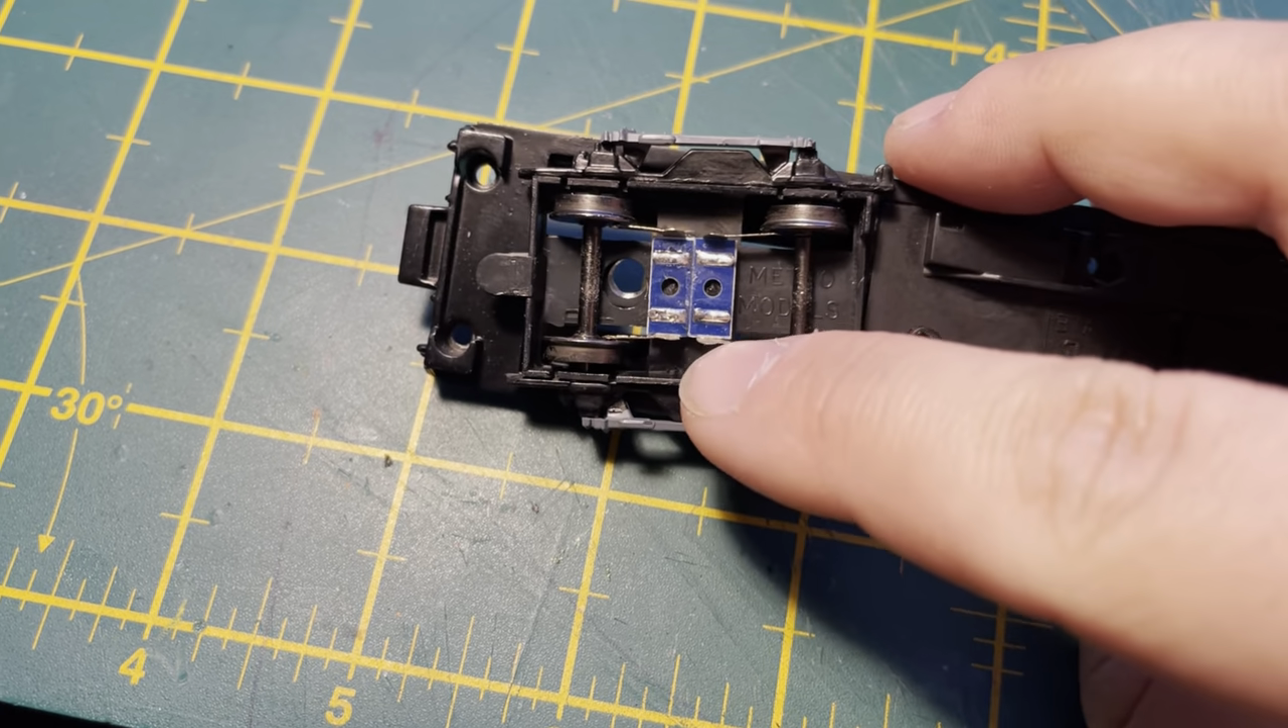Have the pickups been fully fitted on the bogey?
Yes.